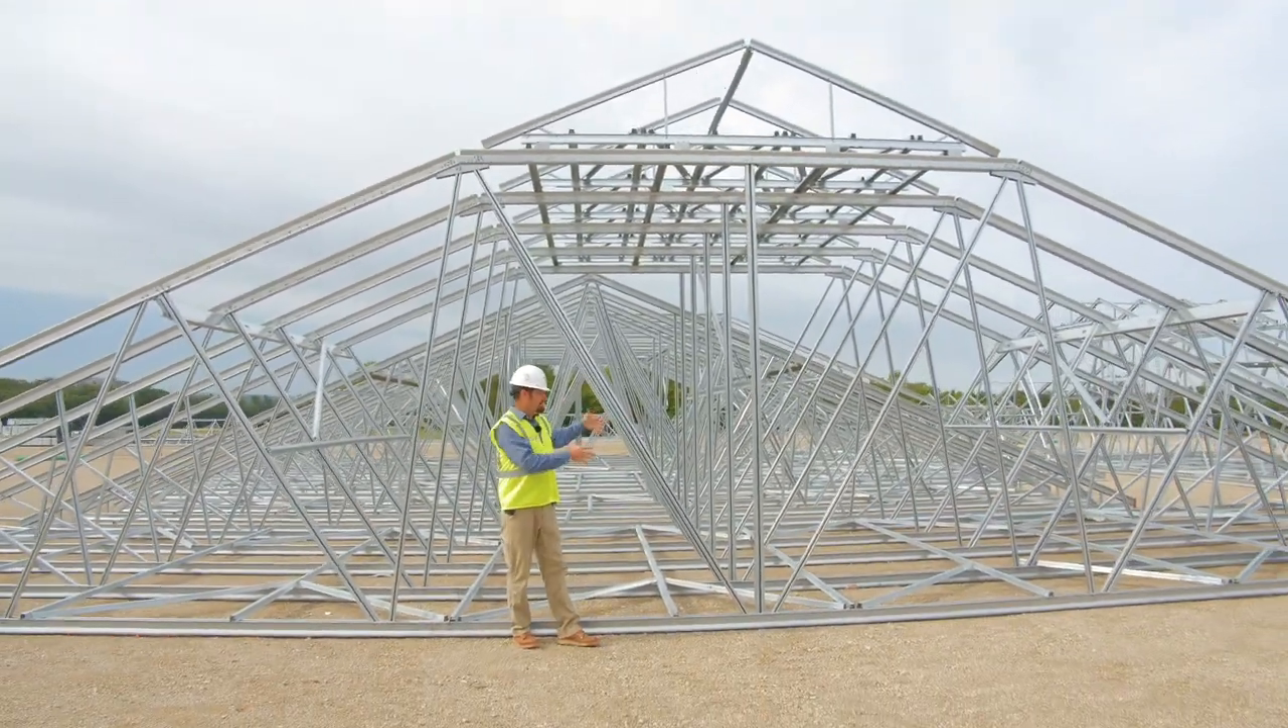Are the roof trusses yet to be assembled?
No.